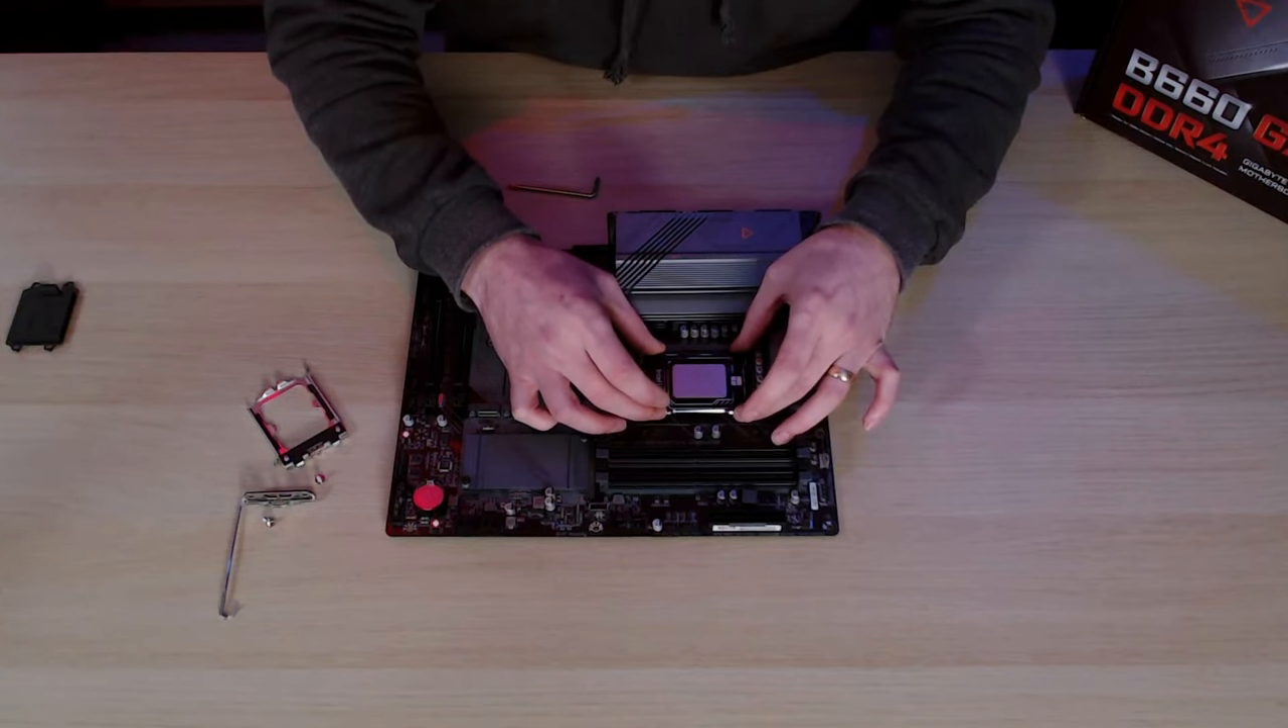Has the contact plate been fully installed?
No.